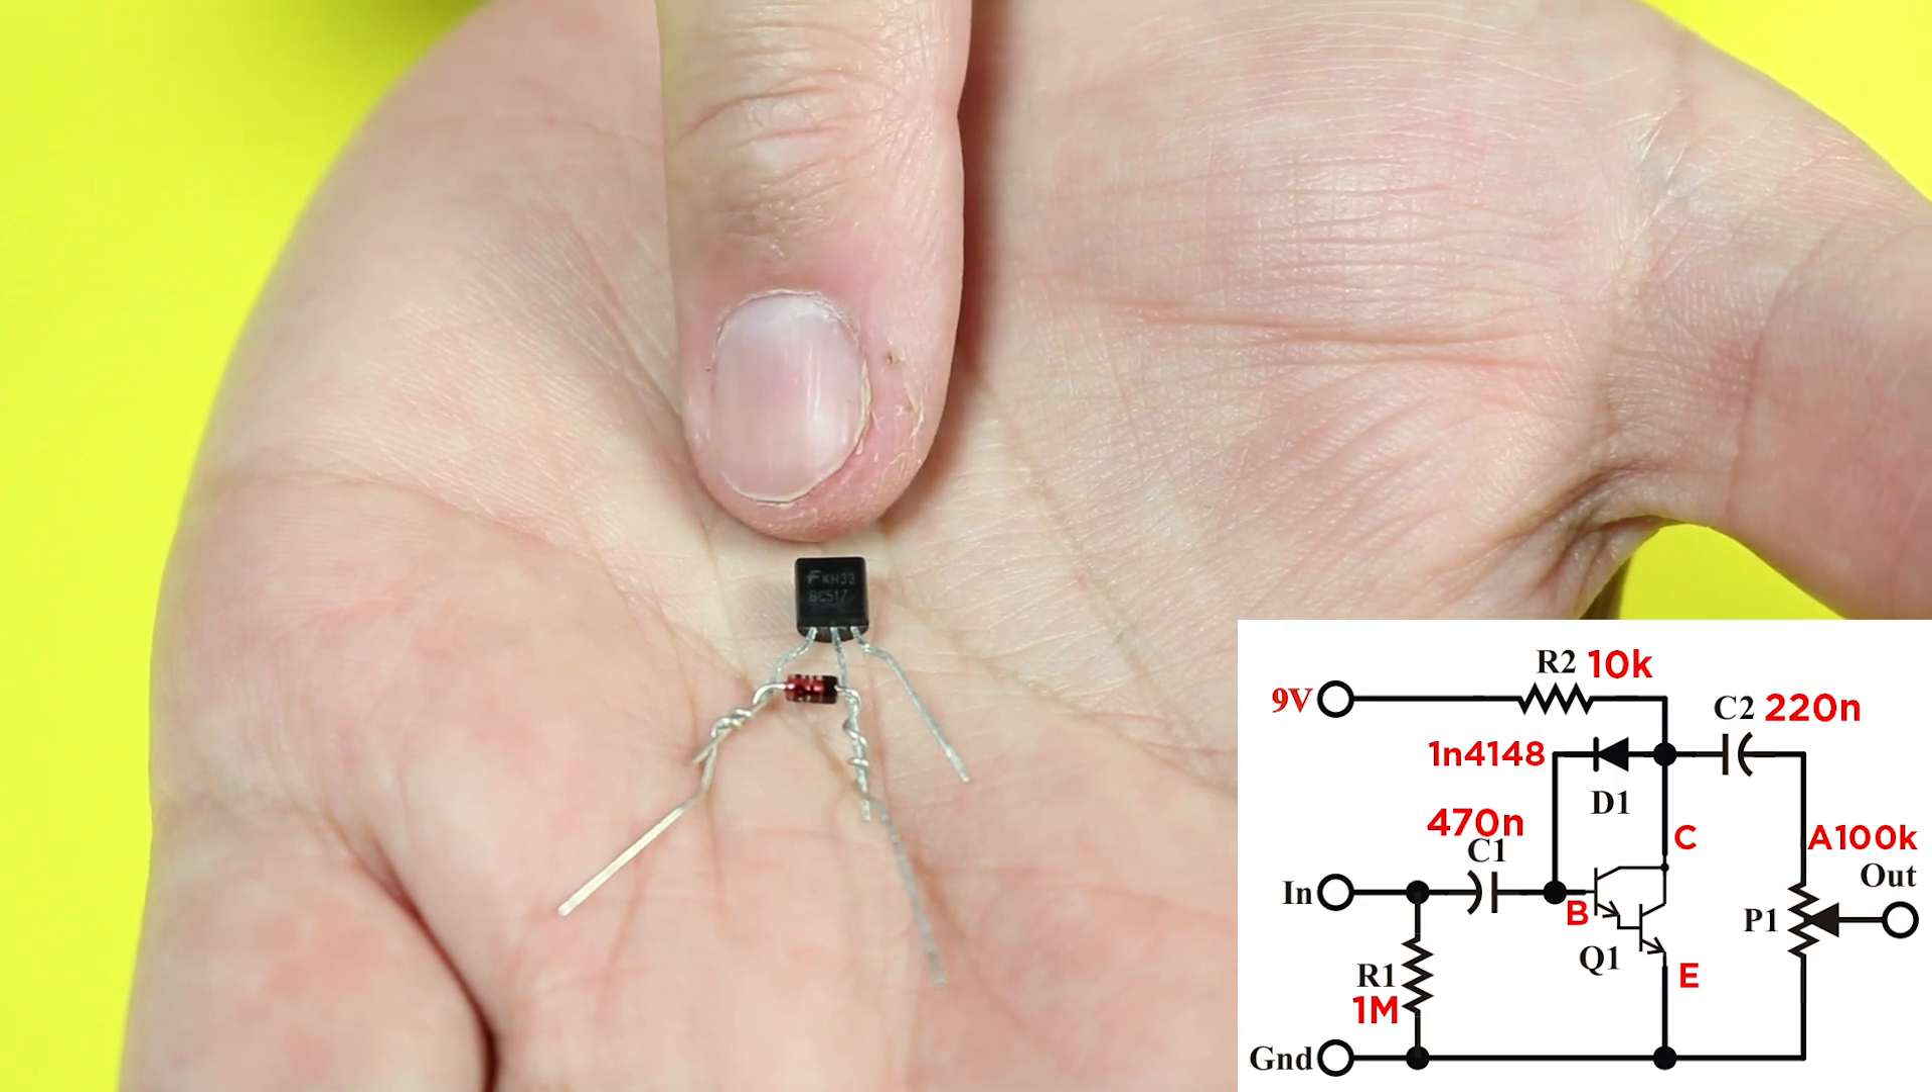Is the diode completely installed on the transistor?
Yes.